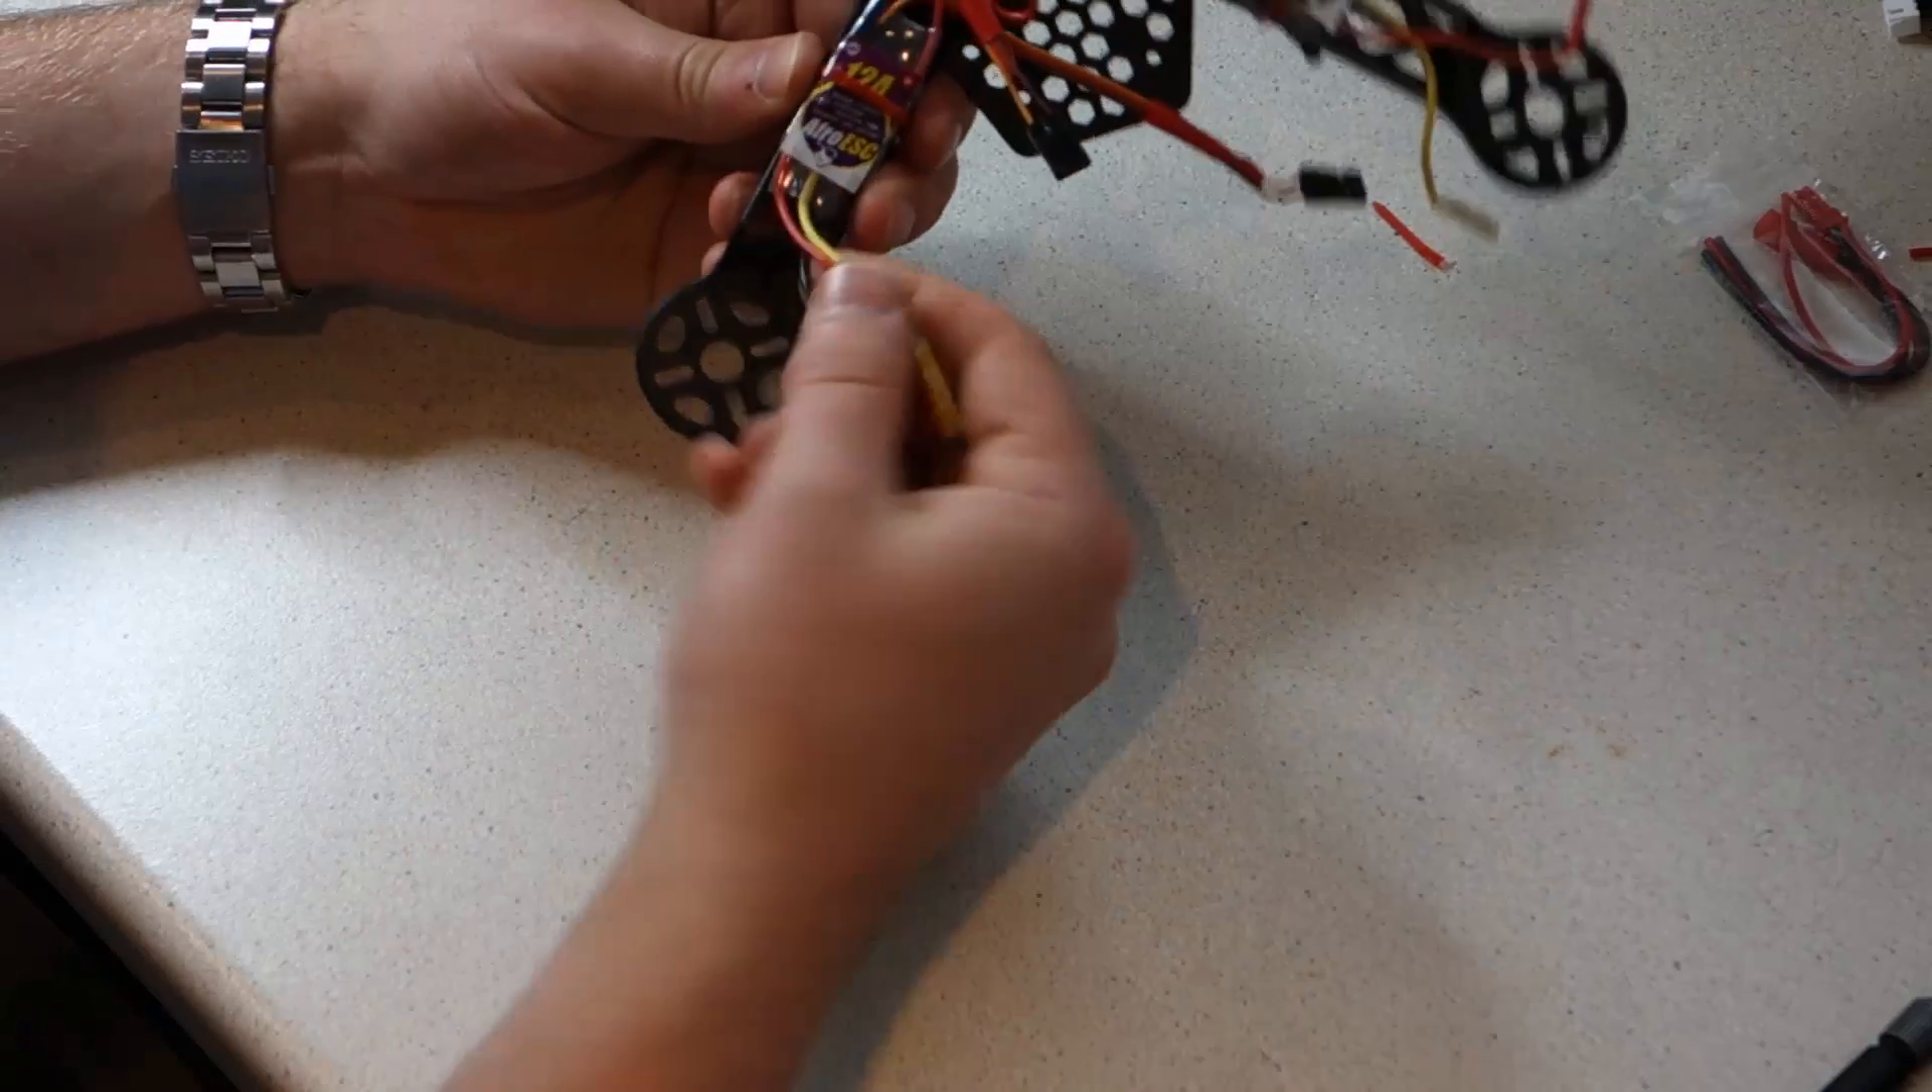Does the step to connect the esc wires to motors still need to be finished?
Yes.